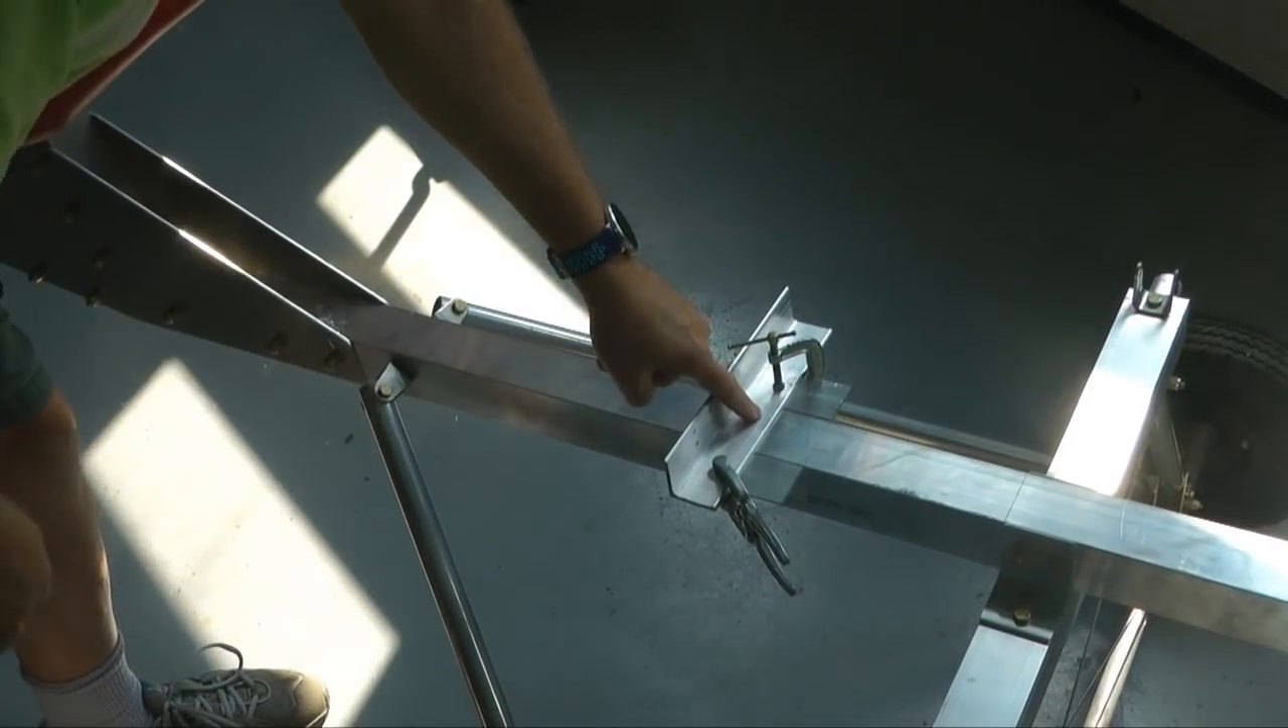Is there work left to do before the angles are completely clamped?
No.